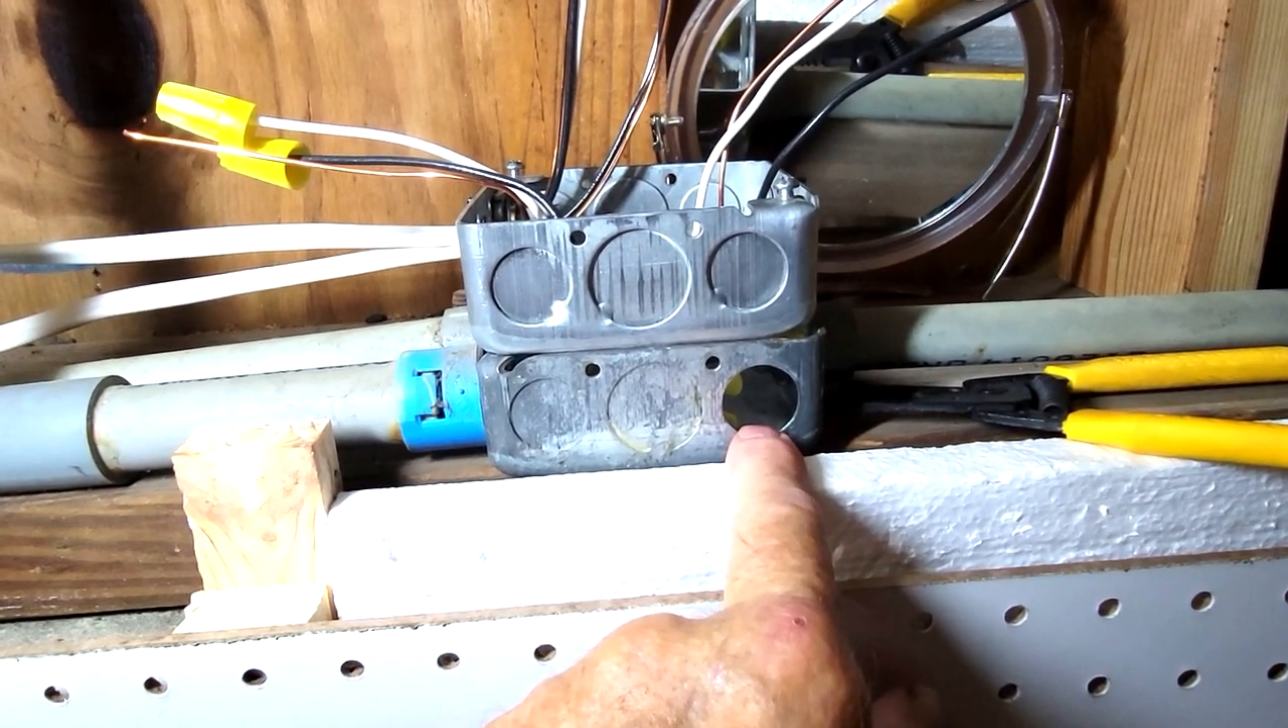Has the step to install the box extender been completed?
Yes.